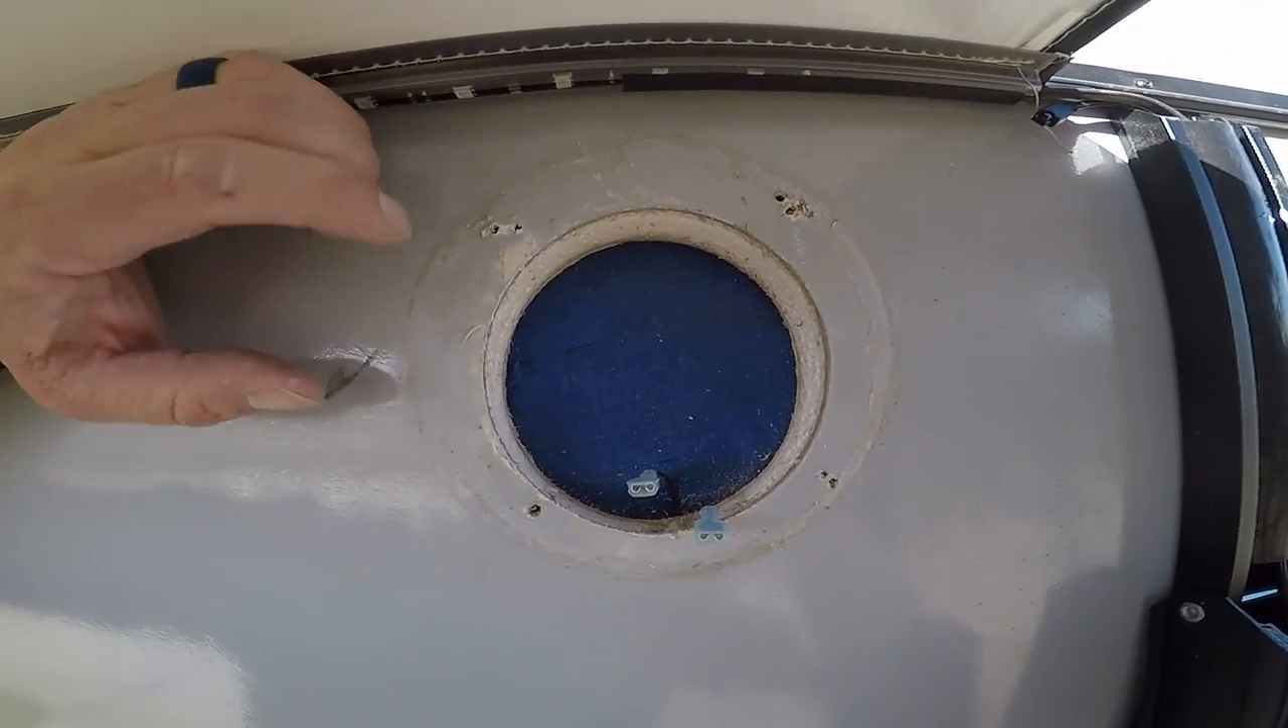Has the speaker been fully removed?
Yes.